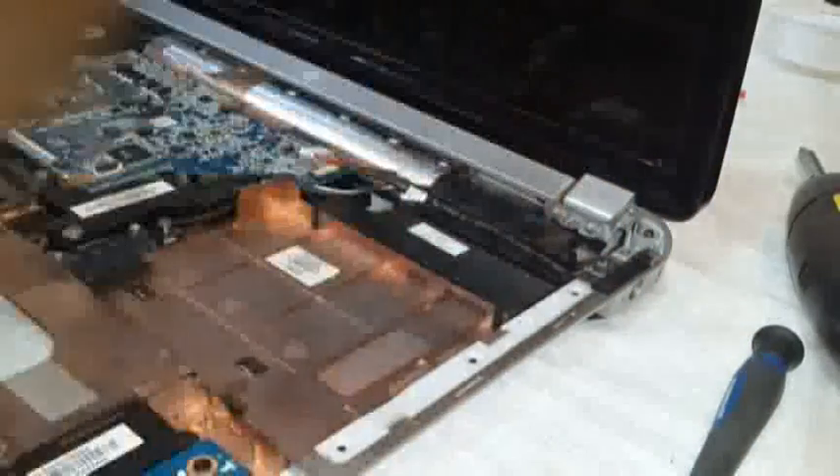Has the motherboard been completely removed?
No.